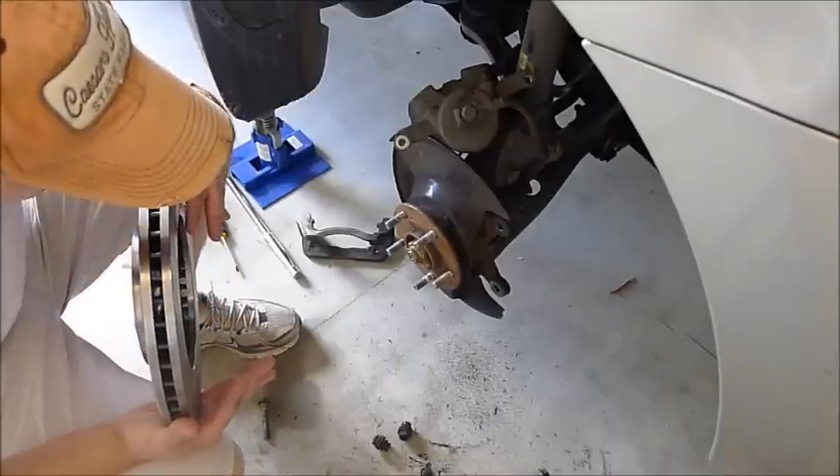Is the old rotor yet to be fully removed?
No.